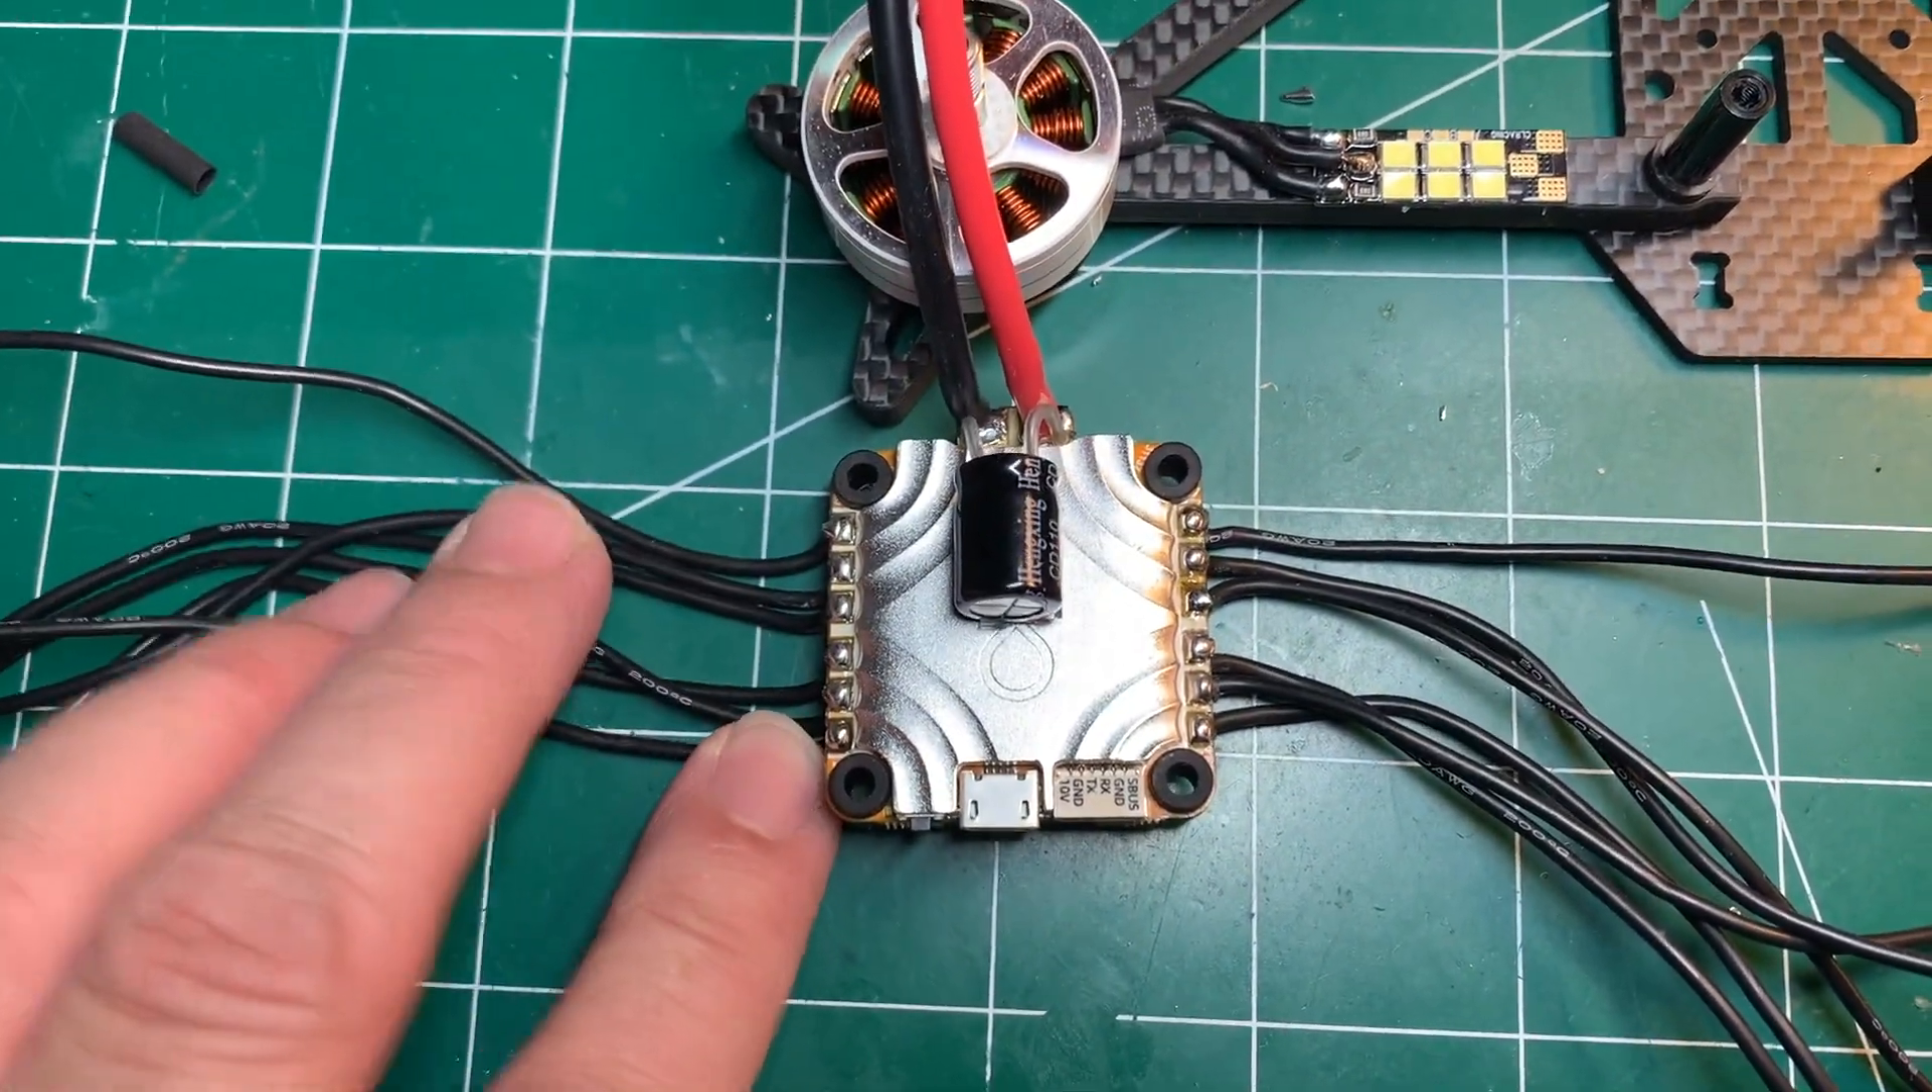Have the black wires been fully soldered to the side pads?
Yes.